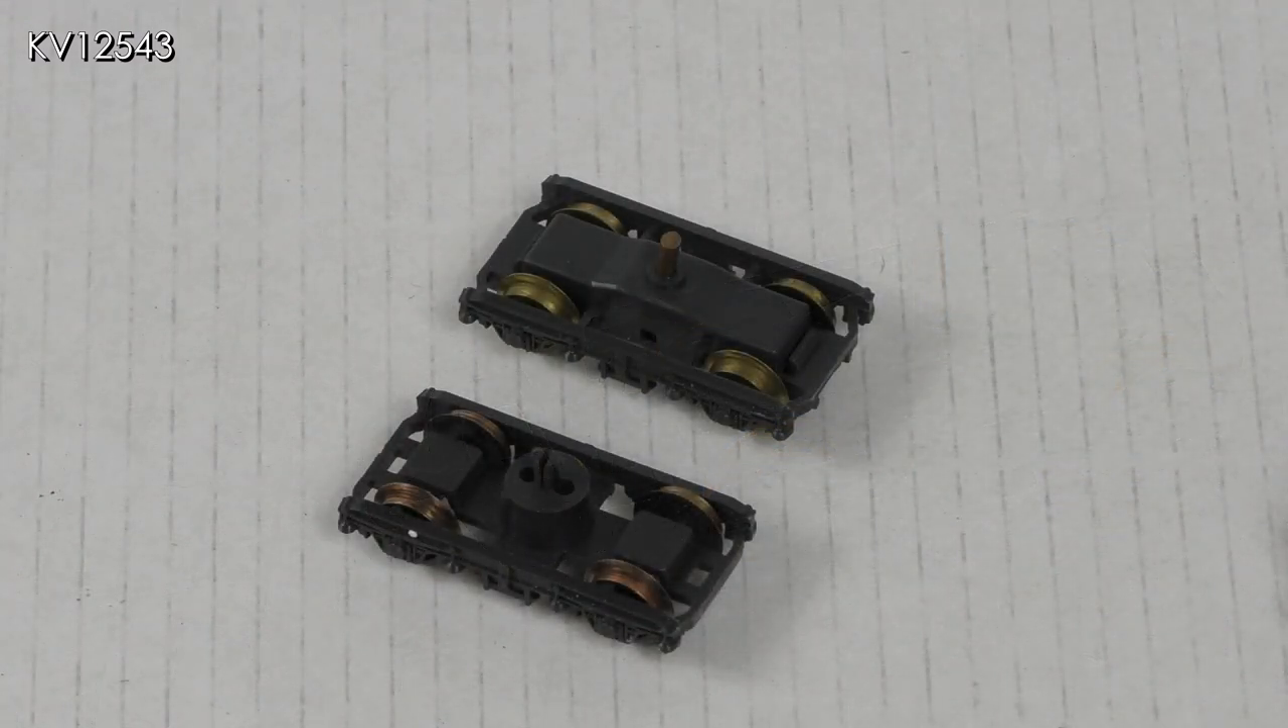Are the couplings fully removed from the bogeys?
Yes.